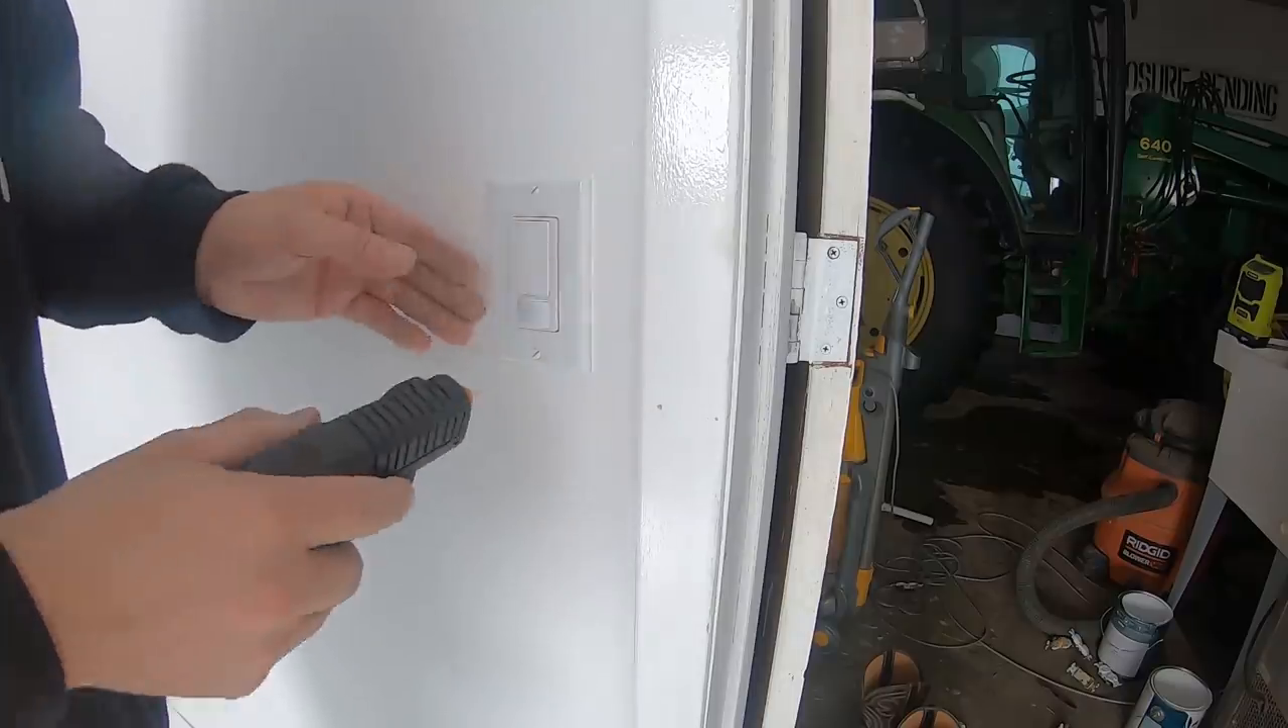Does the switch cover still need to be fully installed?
No.